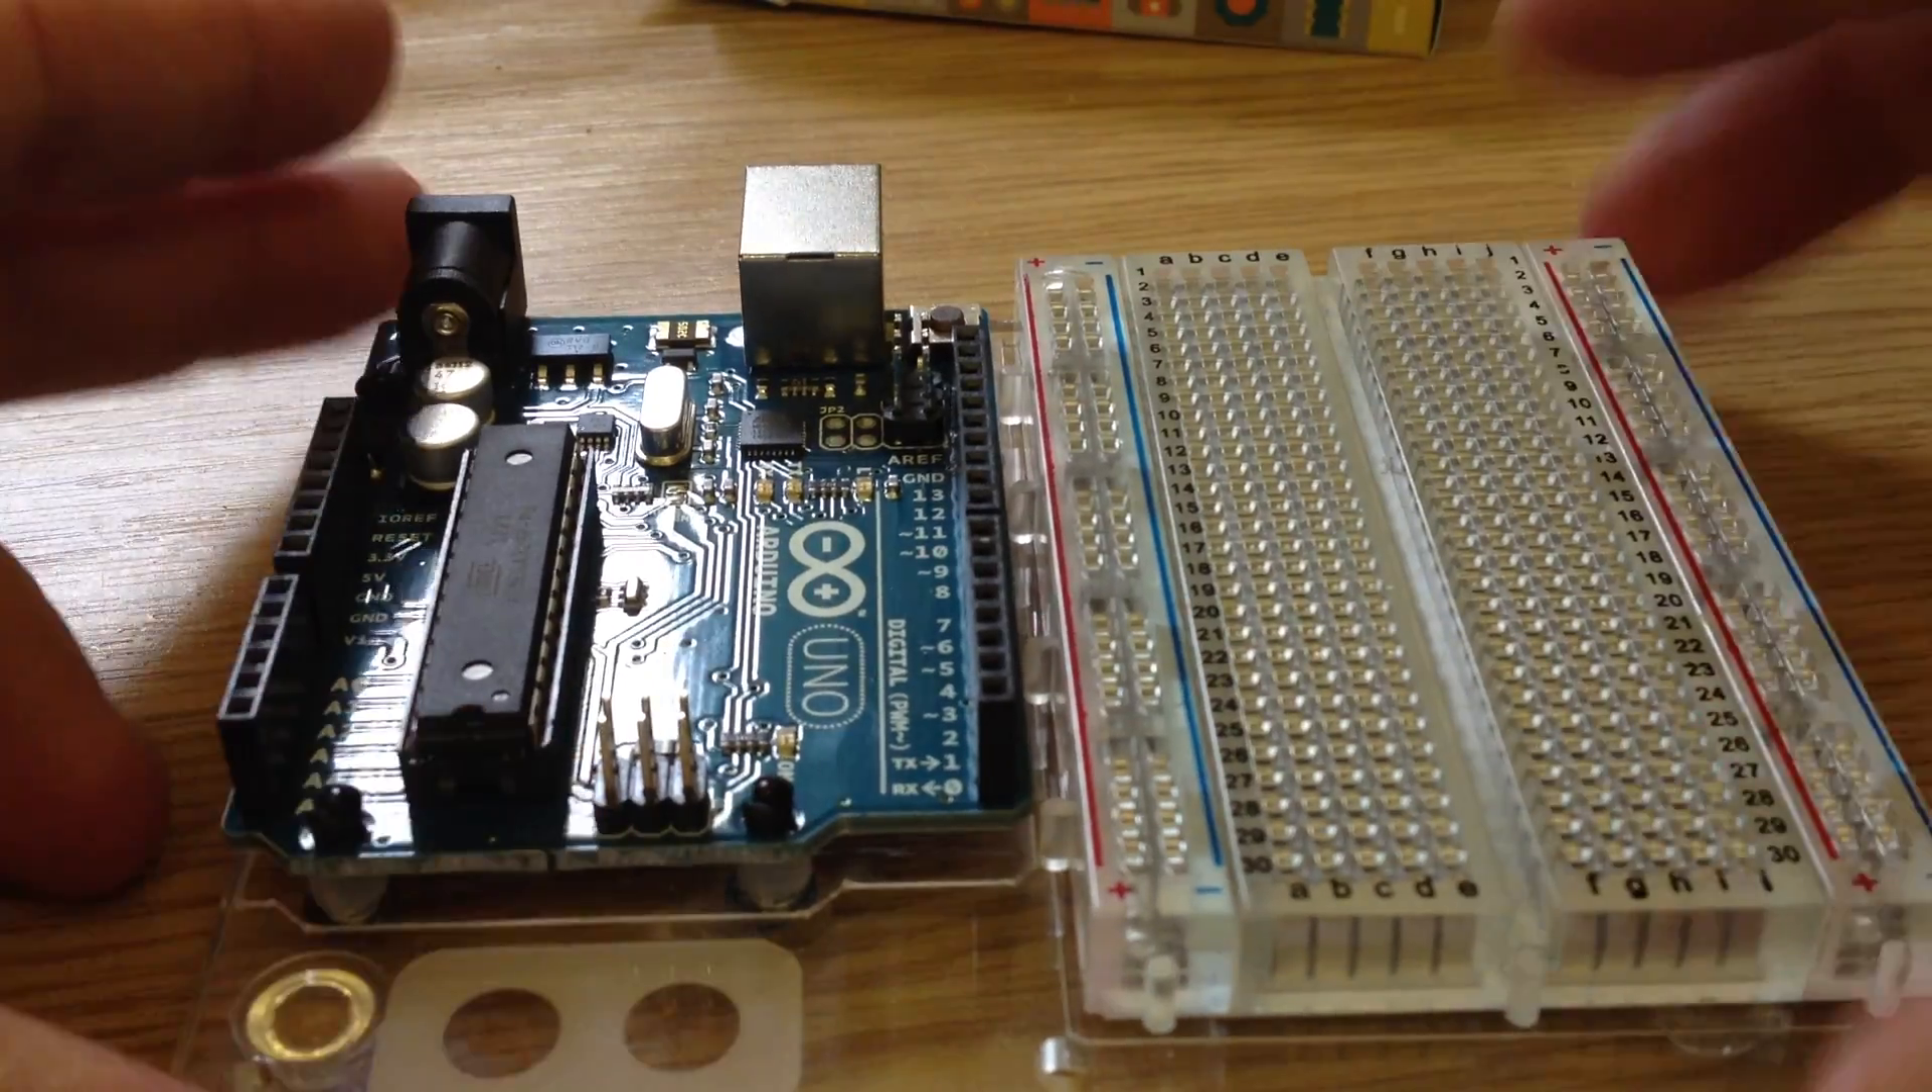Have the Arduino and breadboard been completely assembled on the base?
Yes.